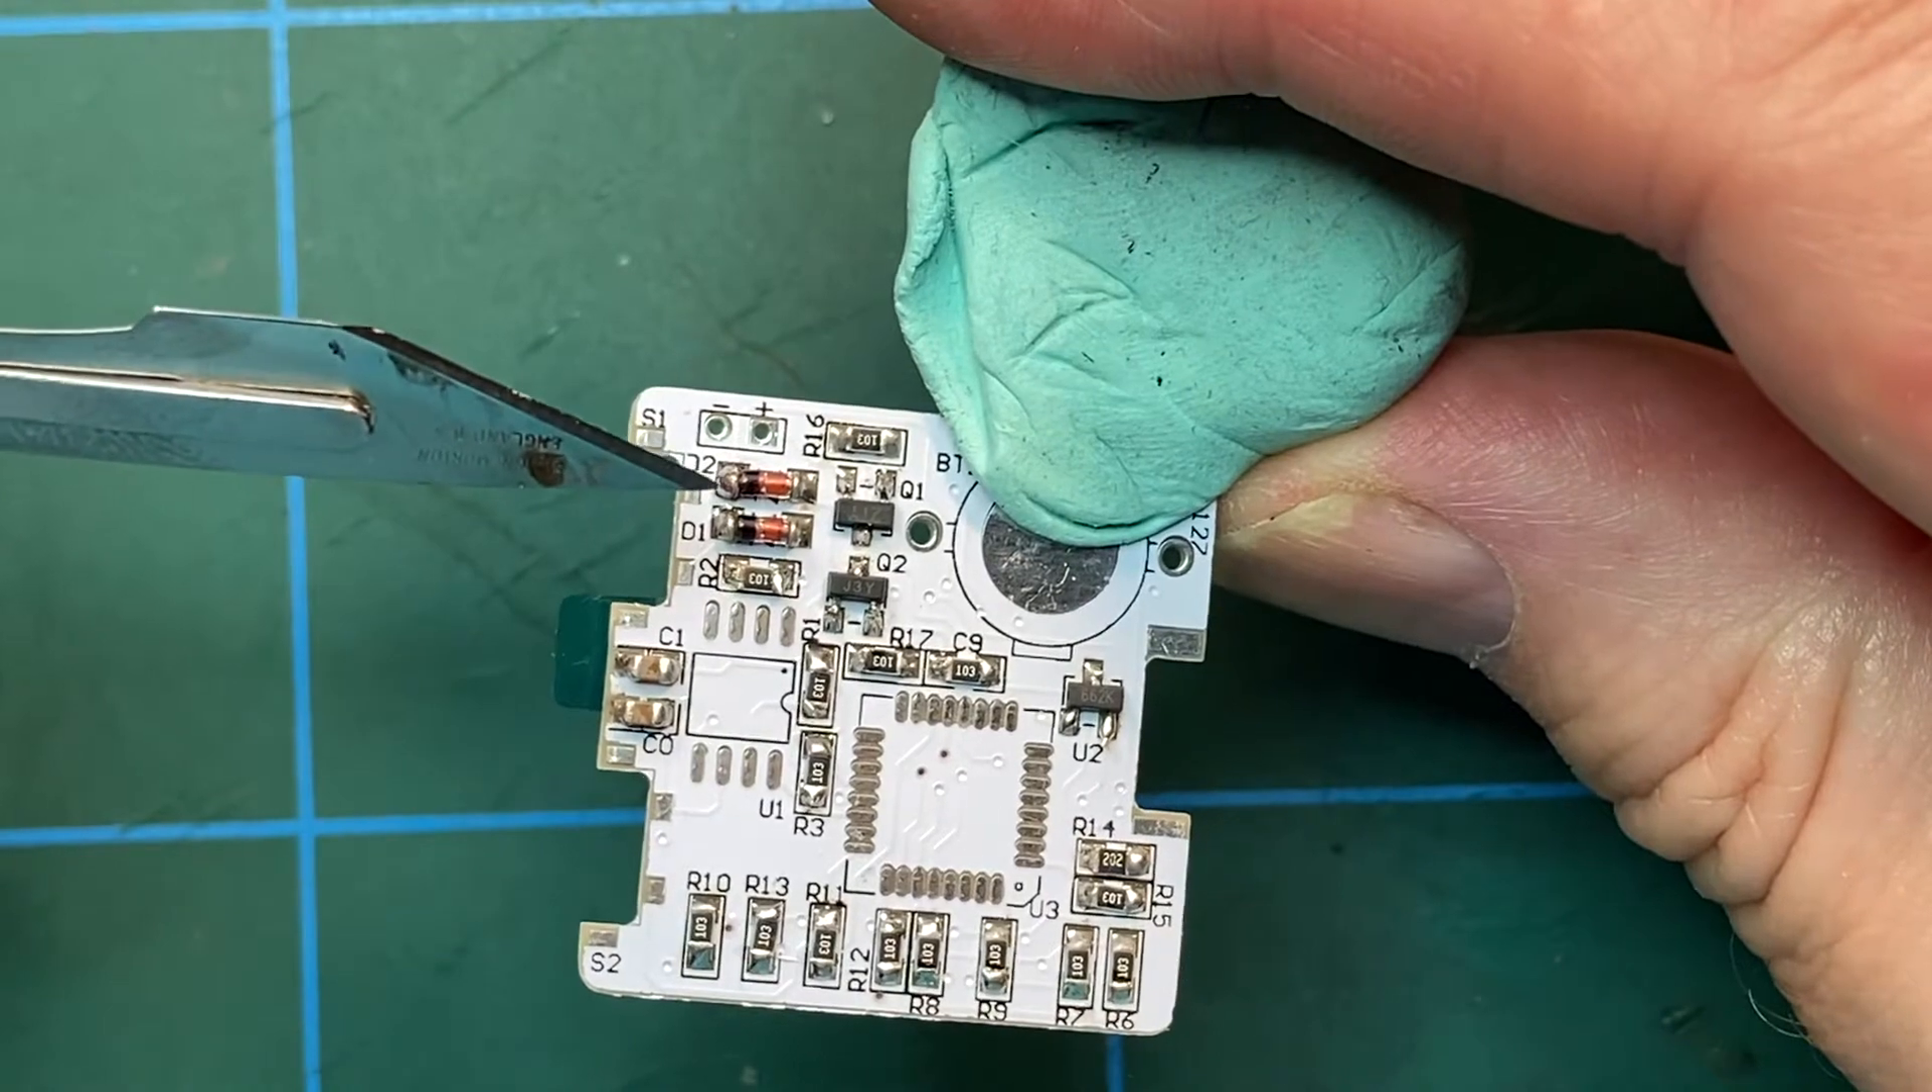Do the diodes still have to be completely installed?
No.